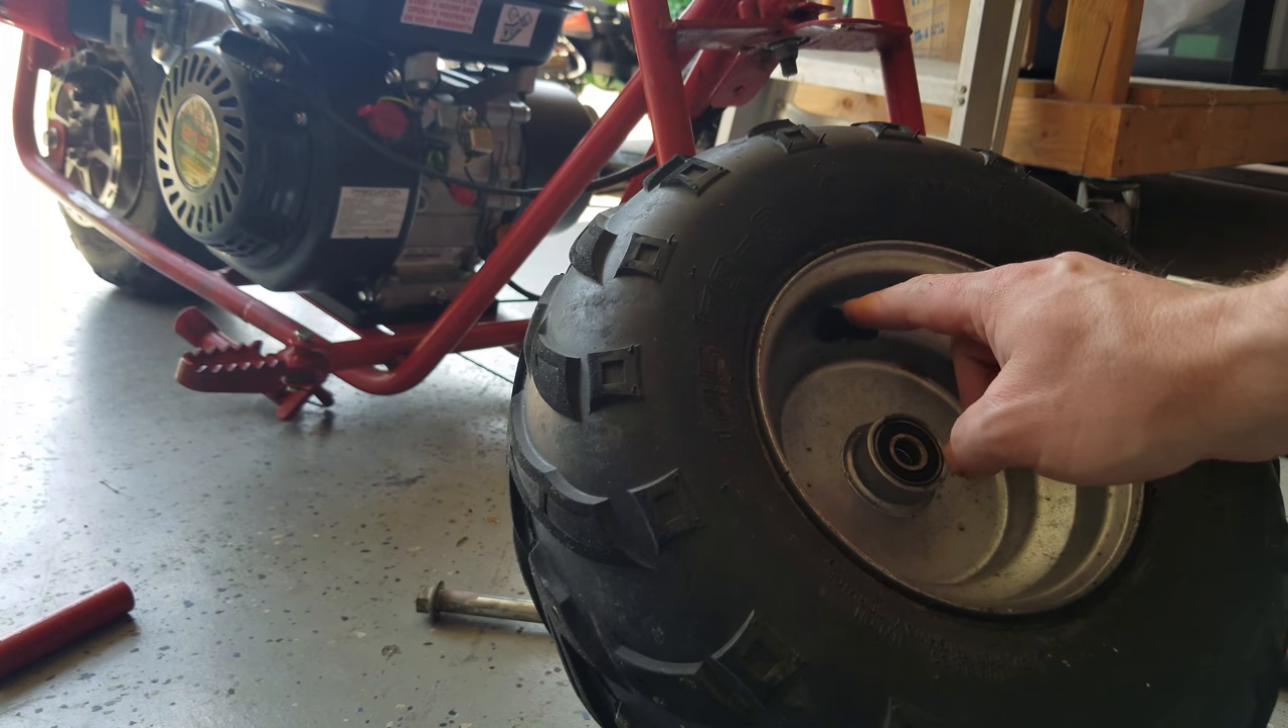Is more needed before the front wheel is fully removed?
No.